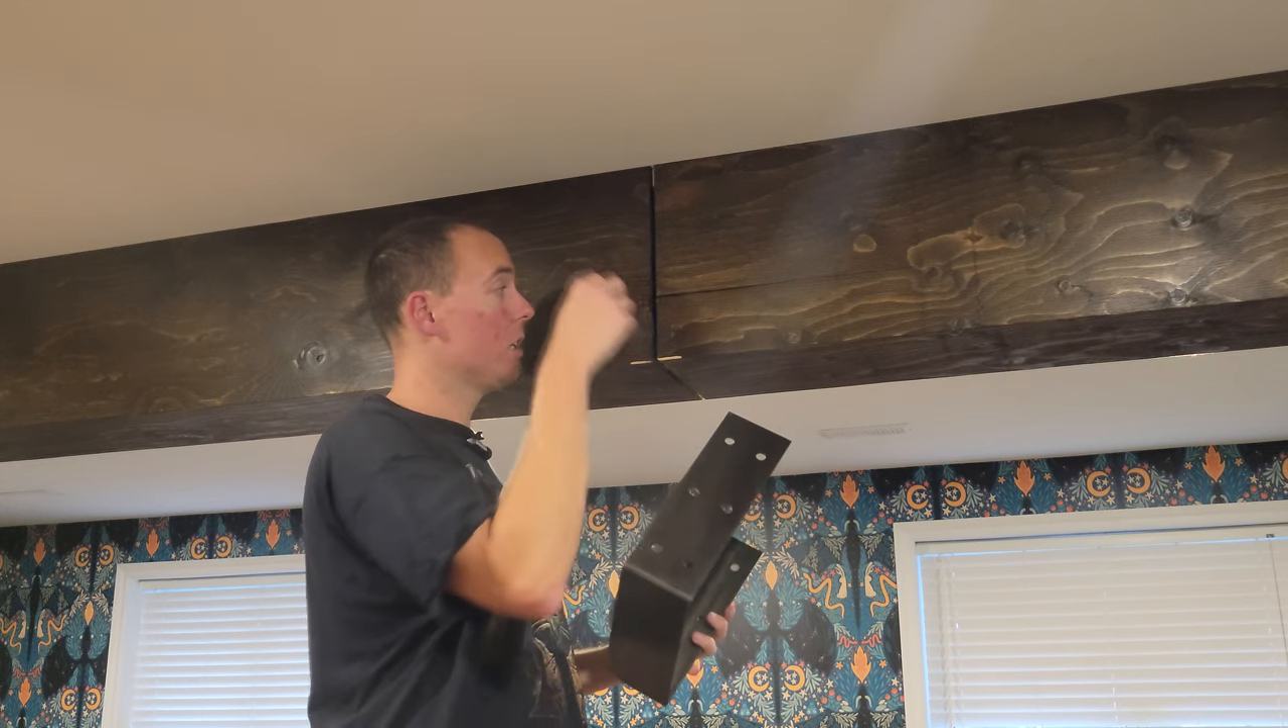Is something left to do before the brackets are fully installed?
Yes.